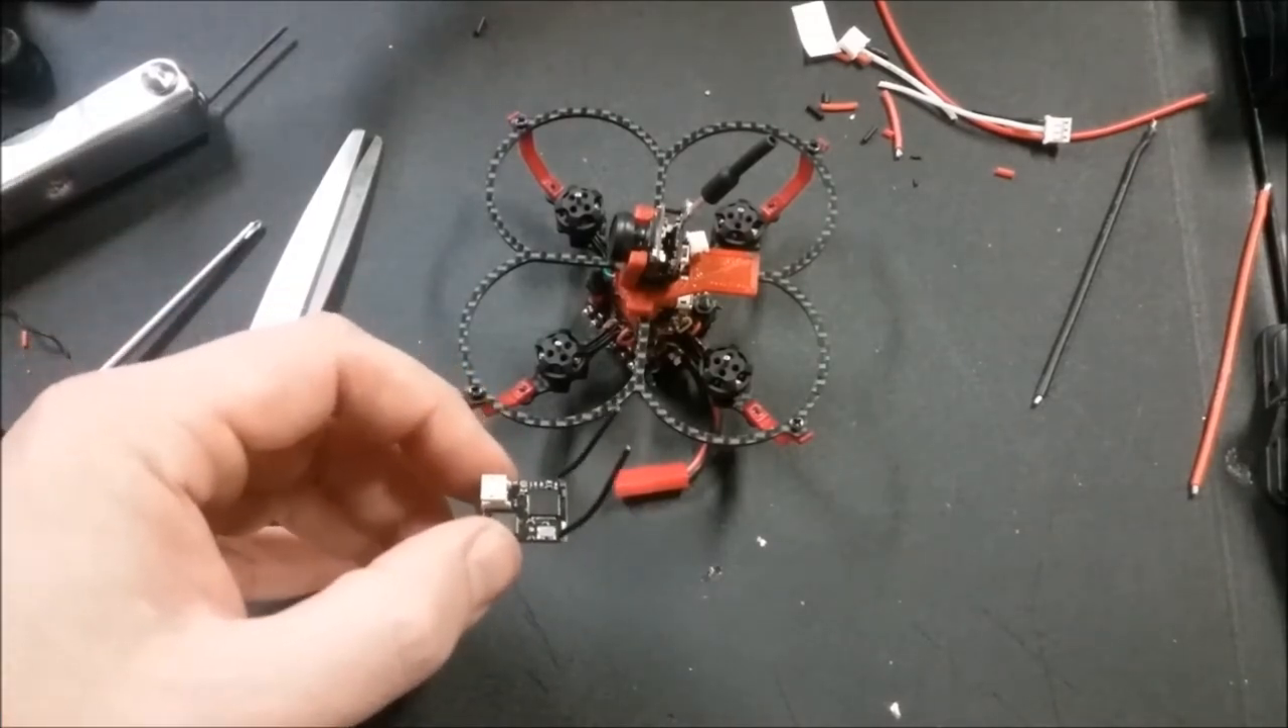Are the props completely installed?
No.